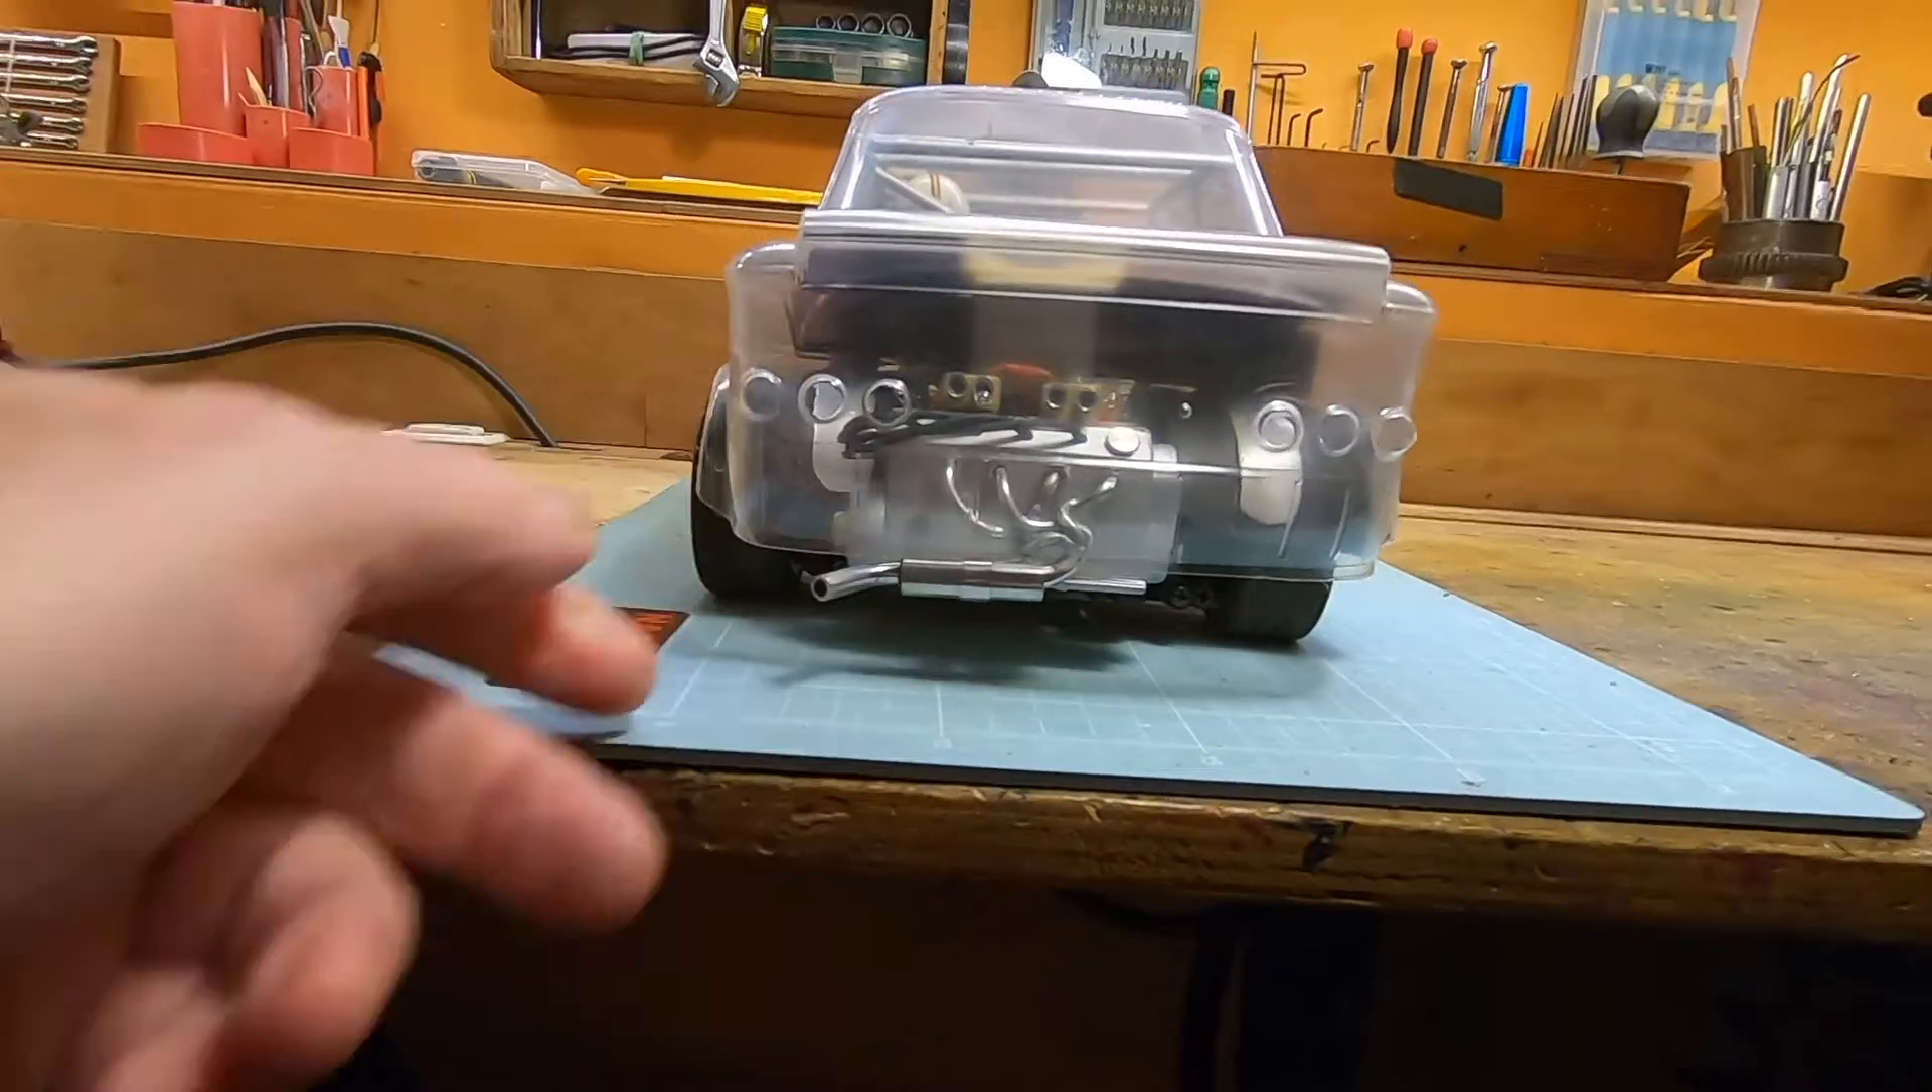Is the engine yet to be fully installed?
No.